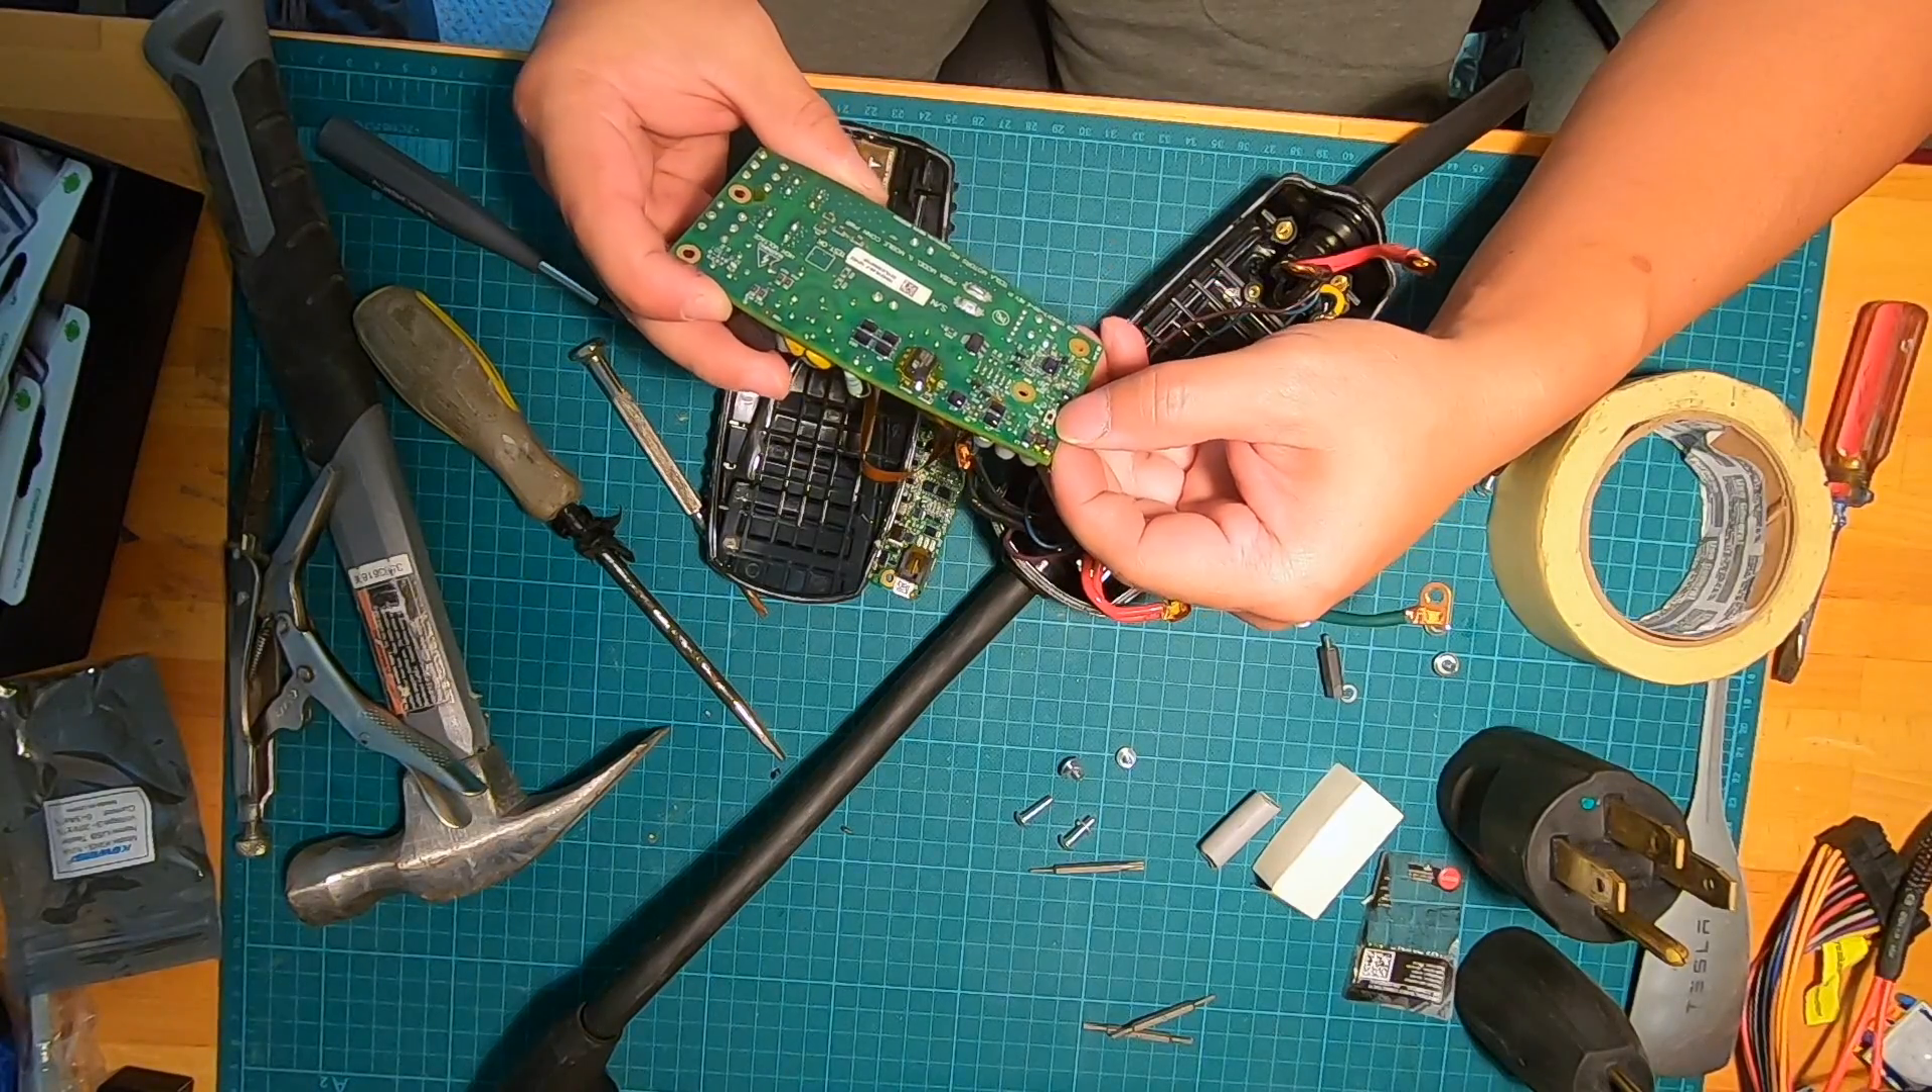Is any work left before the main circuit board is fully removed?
No.